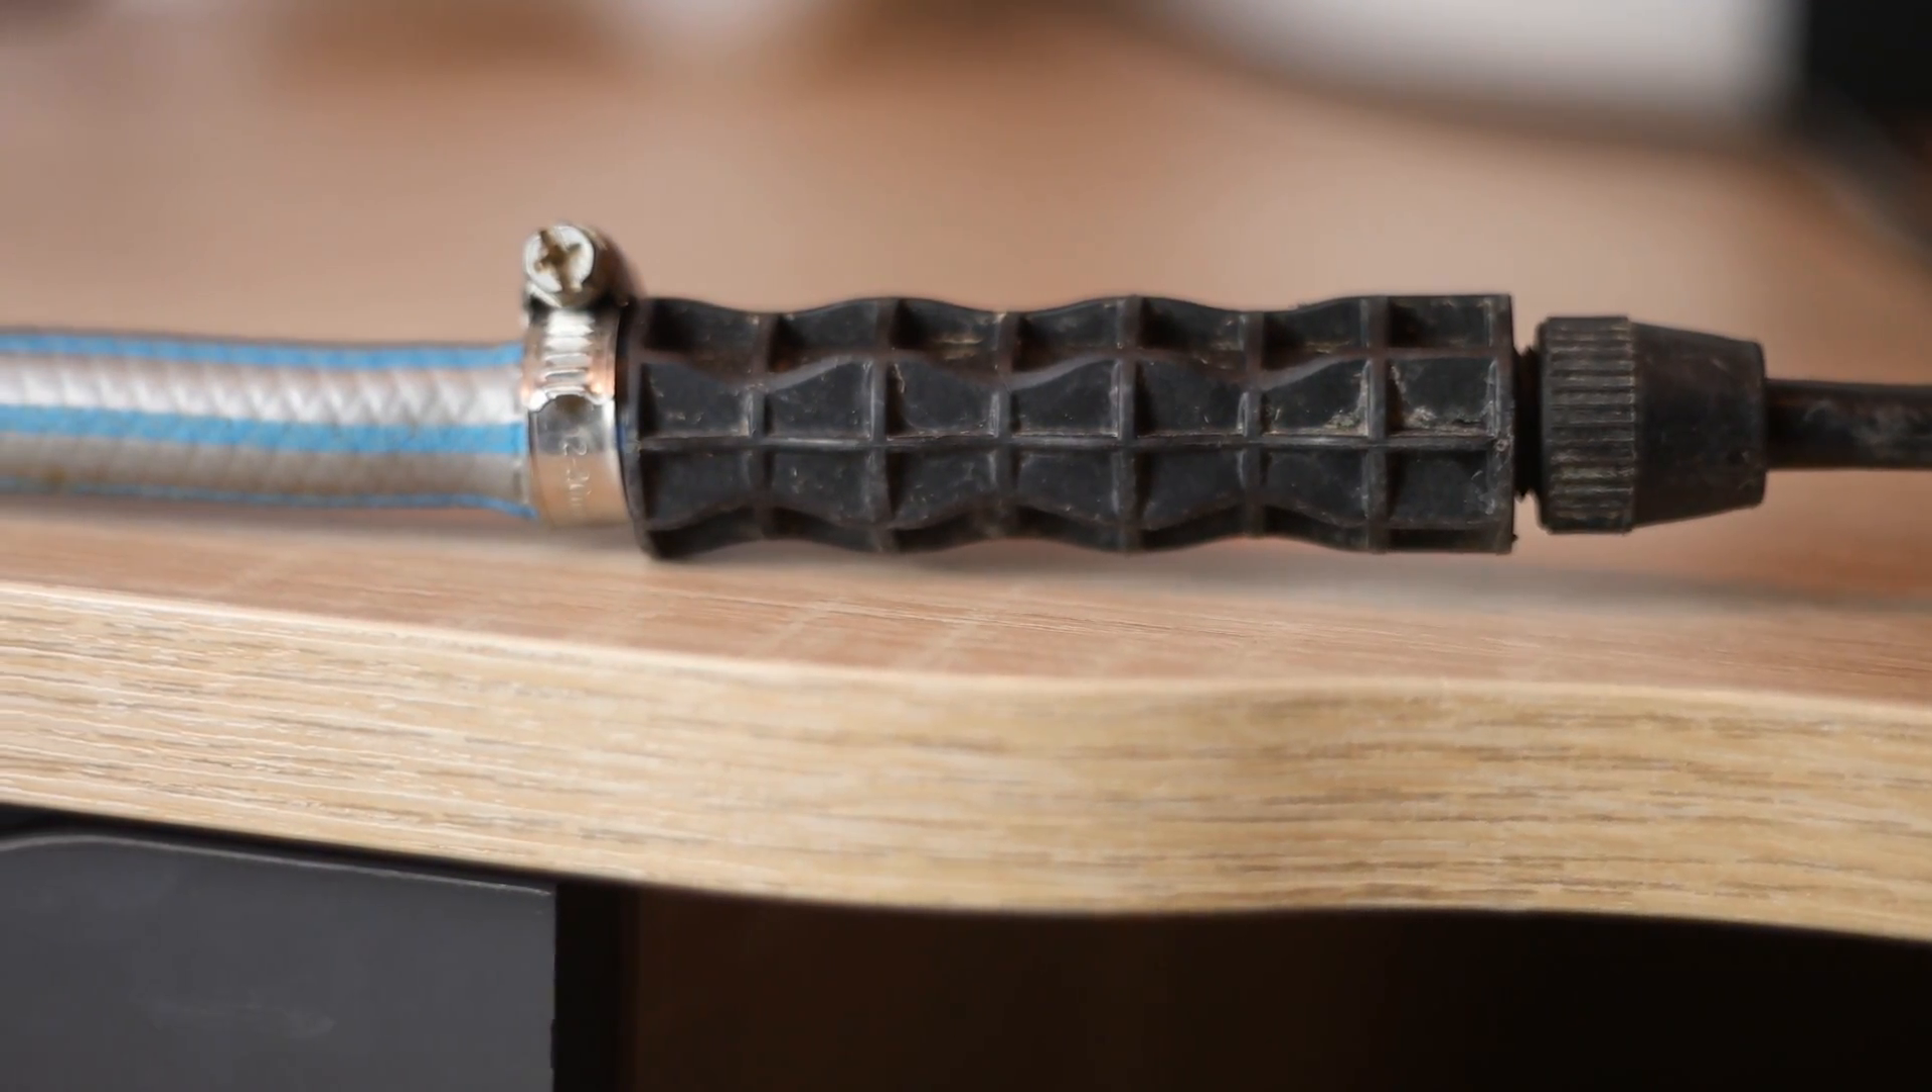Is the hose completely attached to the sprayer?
Yes.